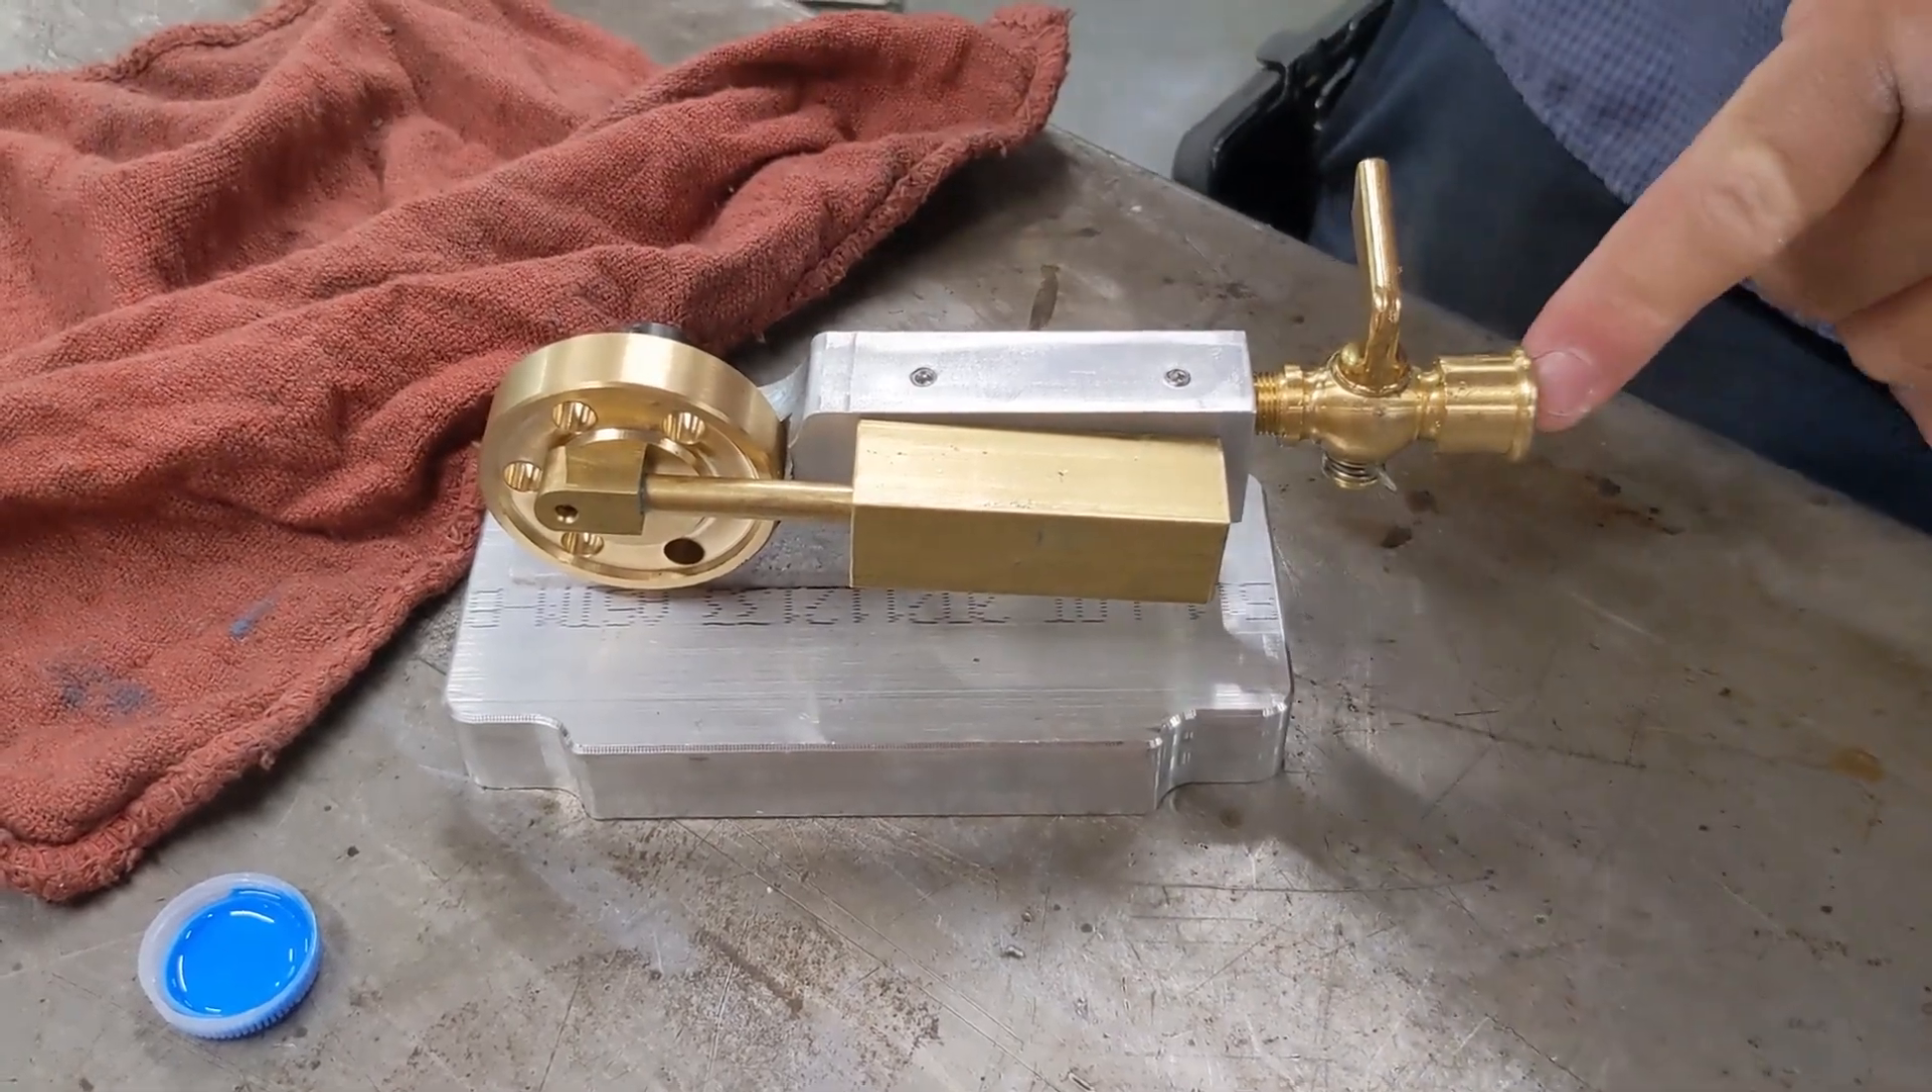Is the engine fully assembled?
Yes.